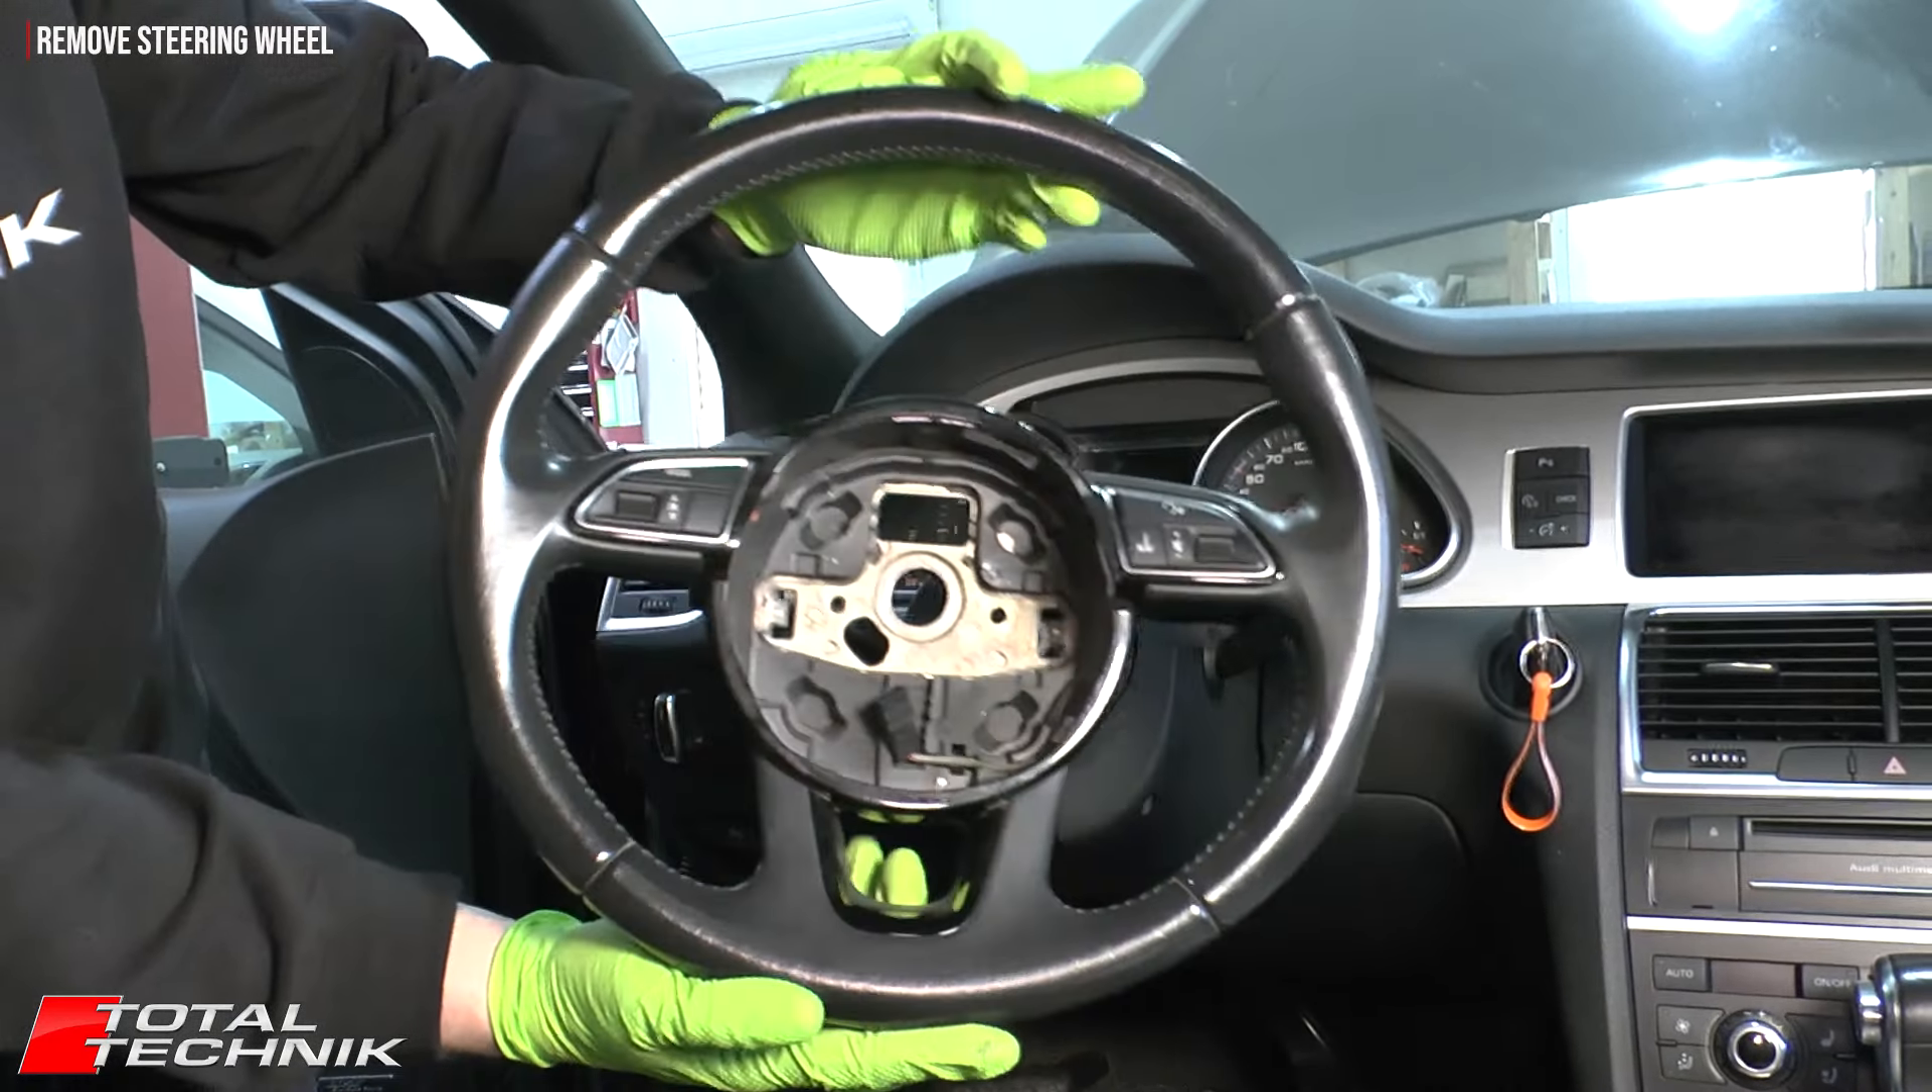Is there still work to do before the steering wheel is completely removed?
No.